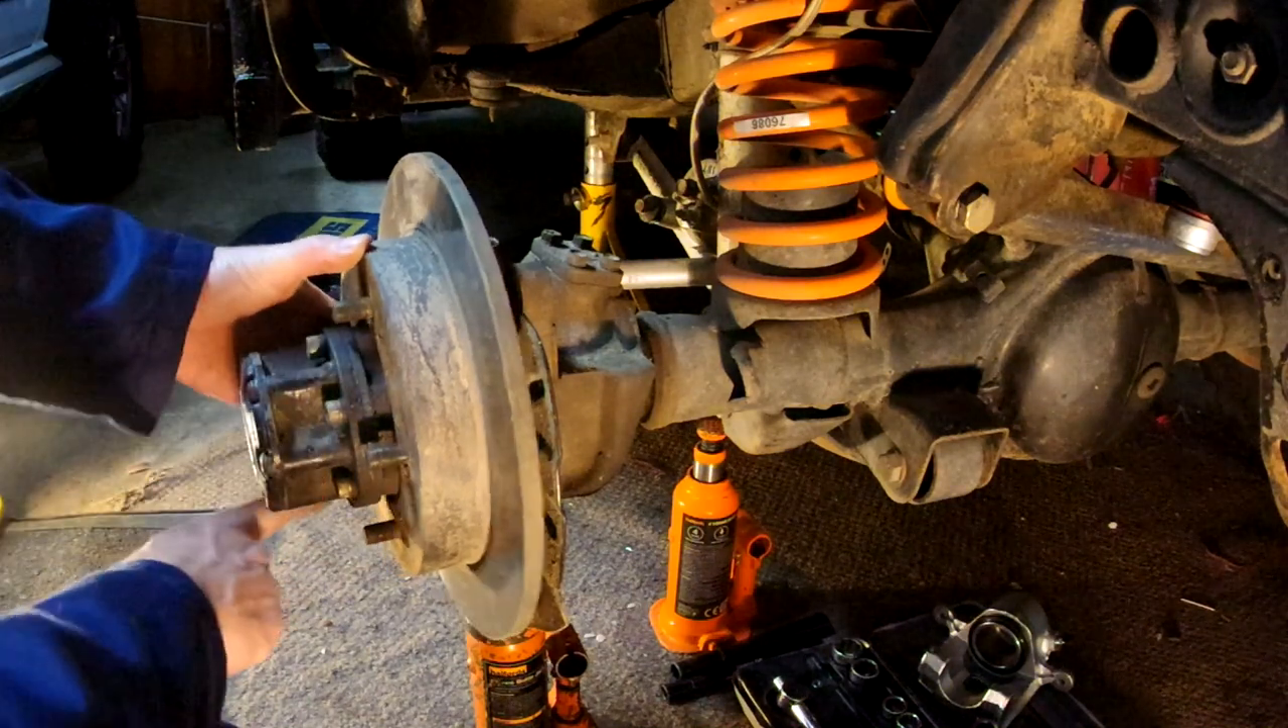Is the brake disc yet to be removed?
Yes.